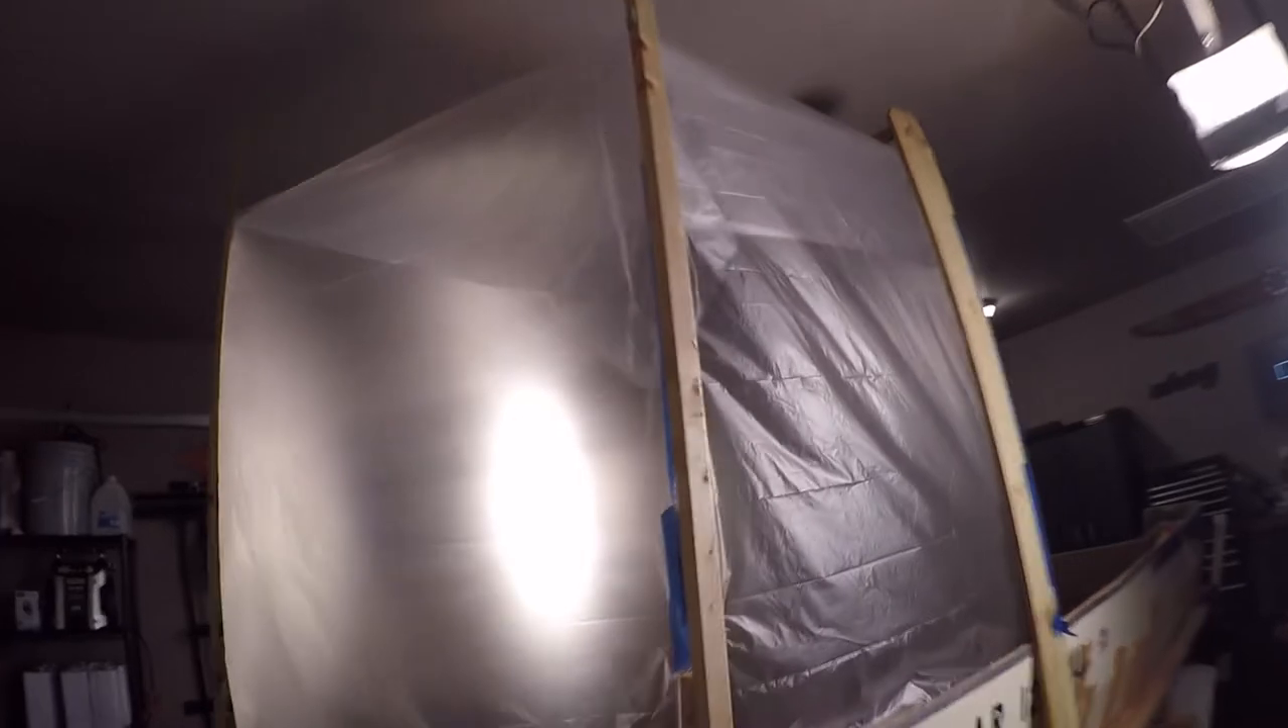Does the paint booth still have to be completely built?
No.